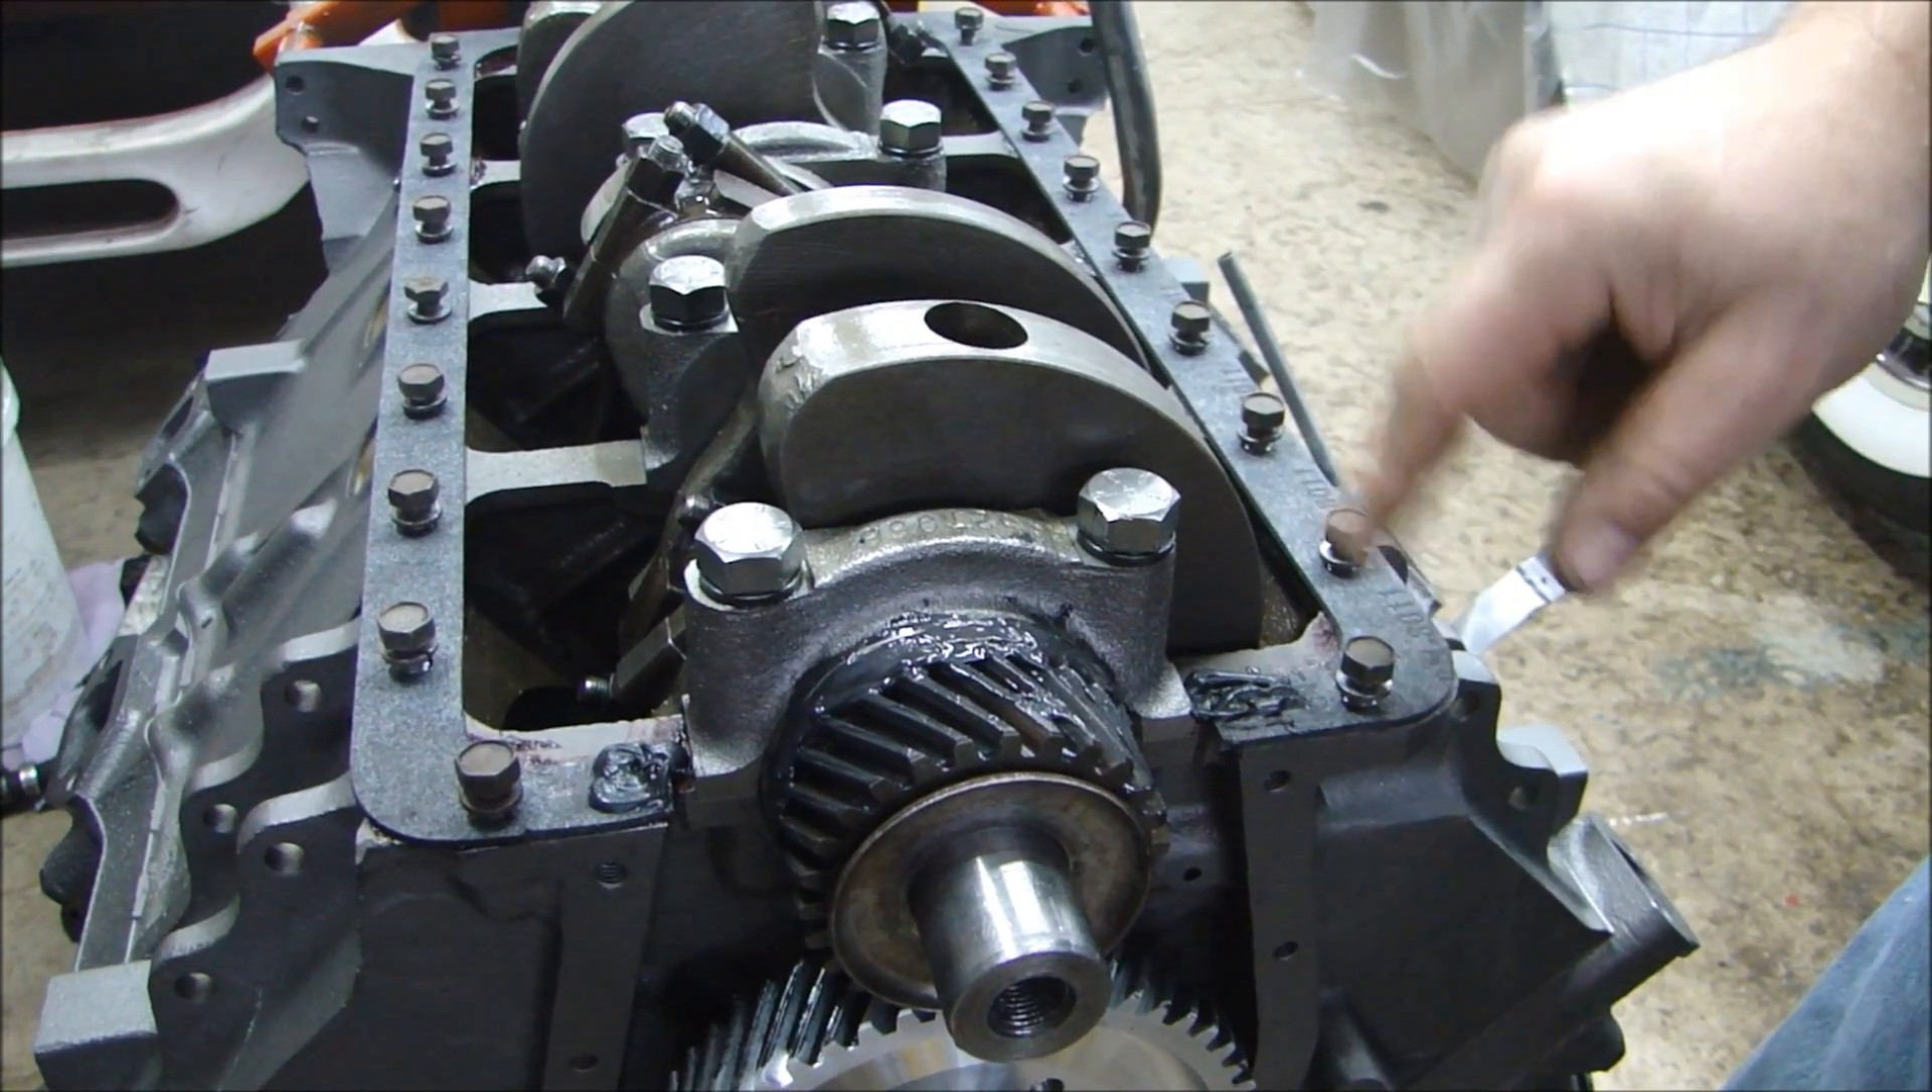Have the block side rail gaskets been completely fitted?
Yes.